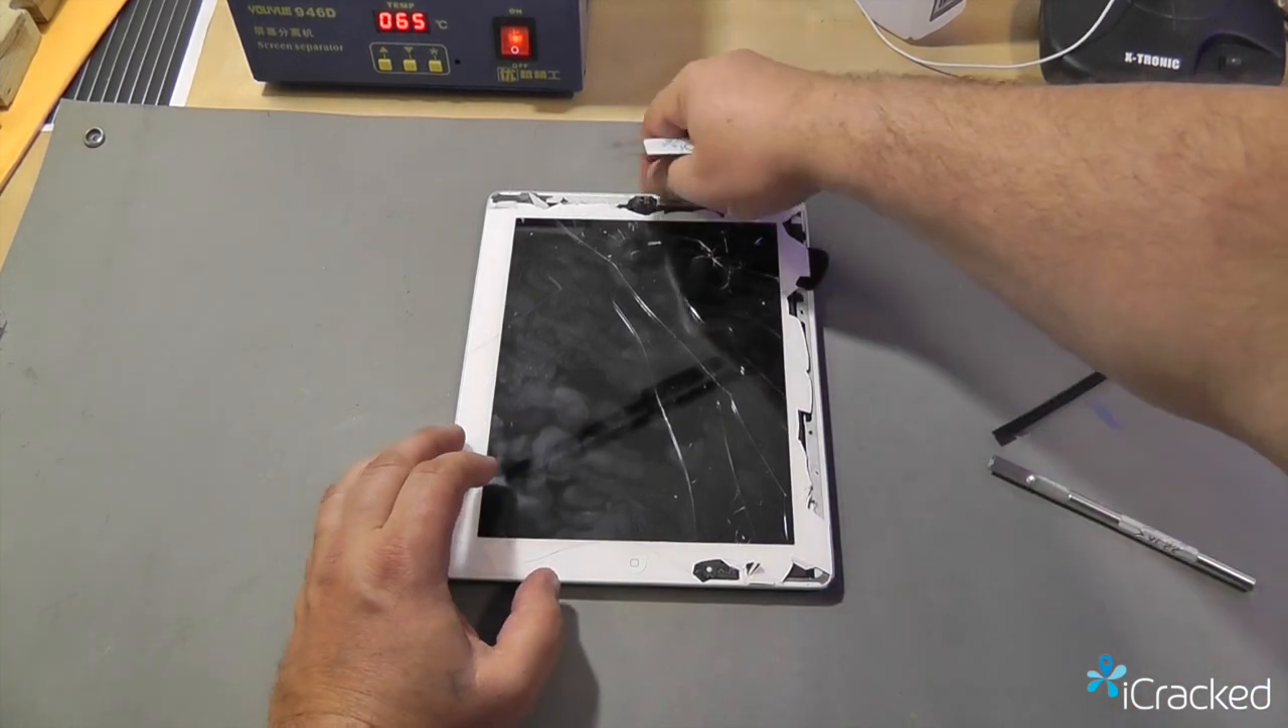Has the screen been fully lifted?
No.